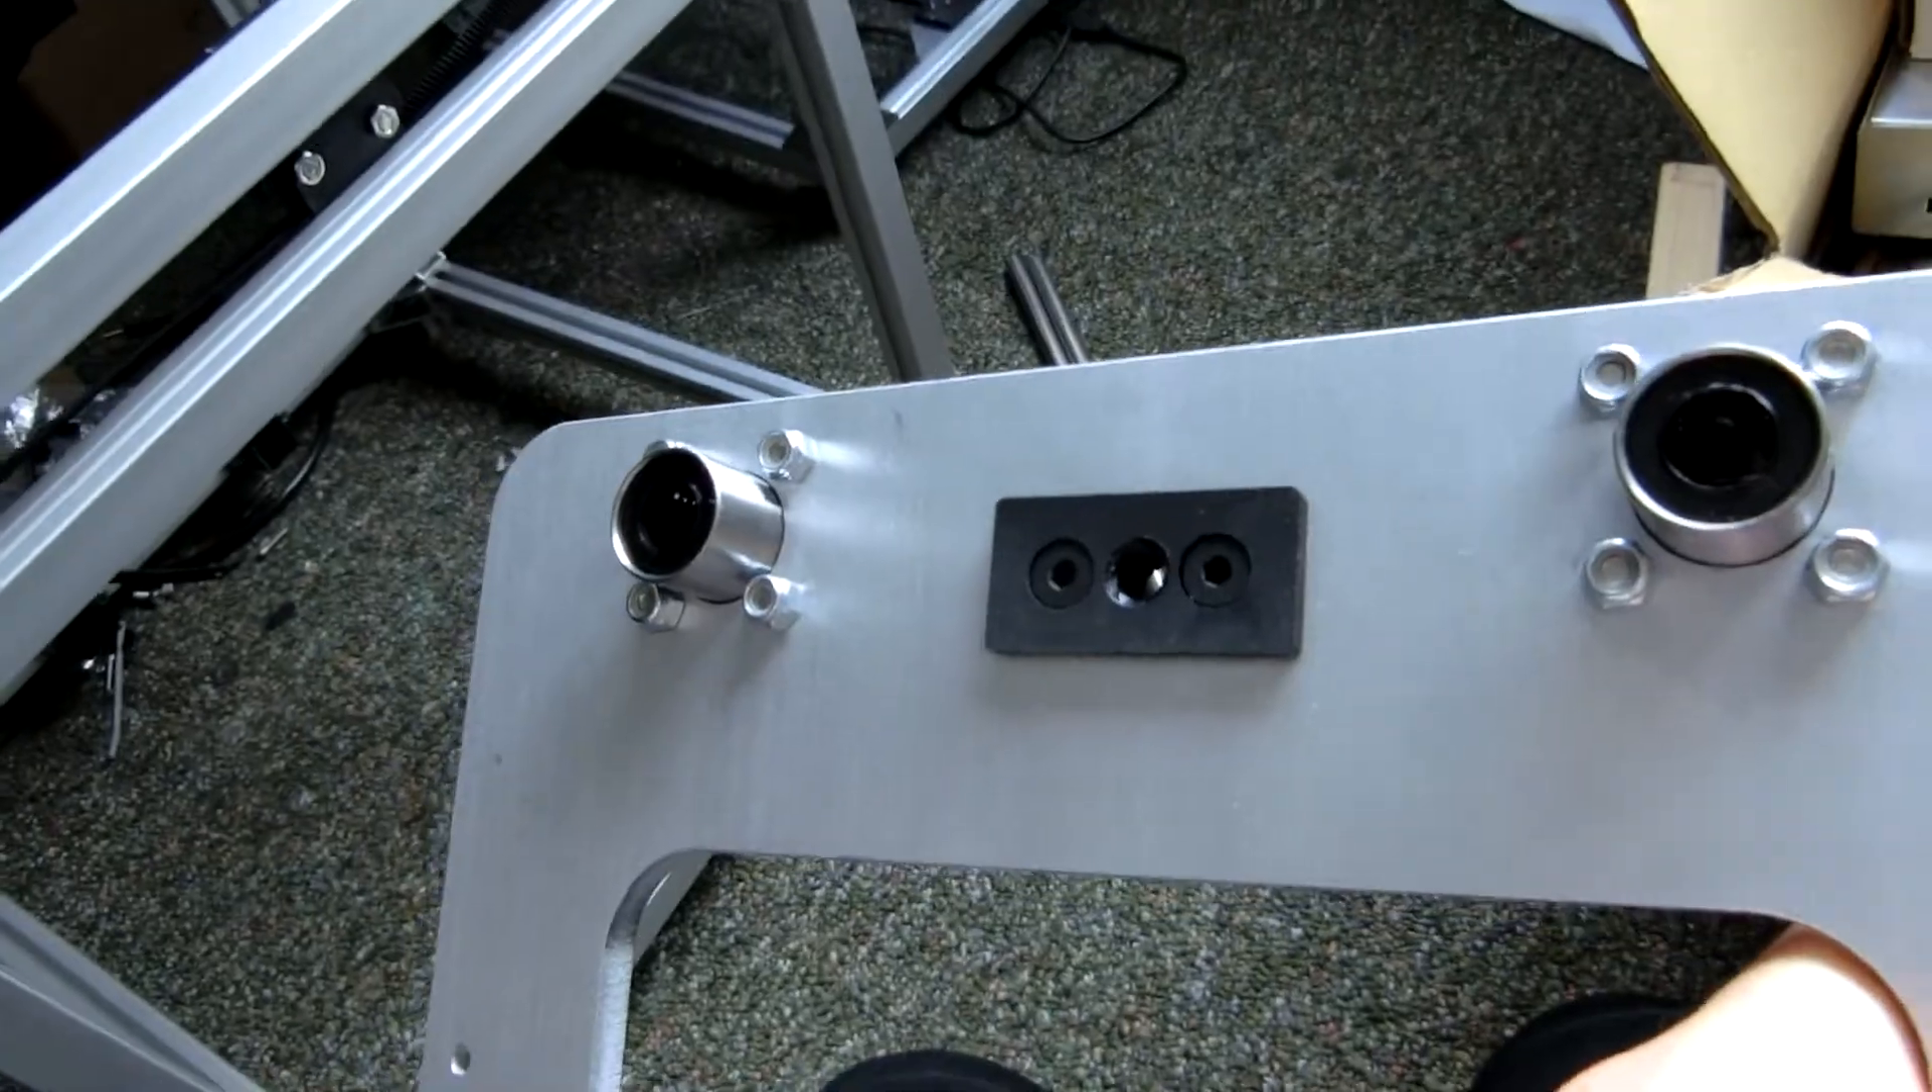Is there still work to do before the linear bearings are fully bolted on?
No.